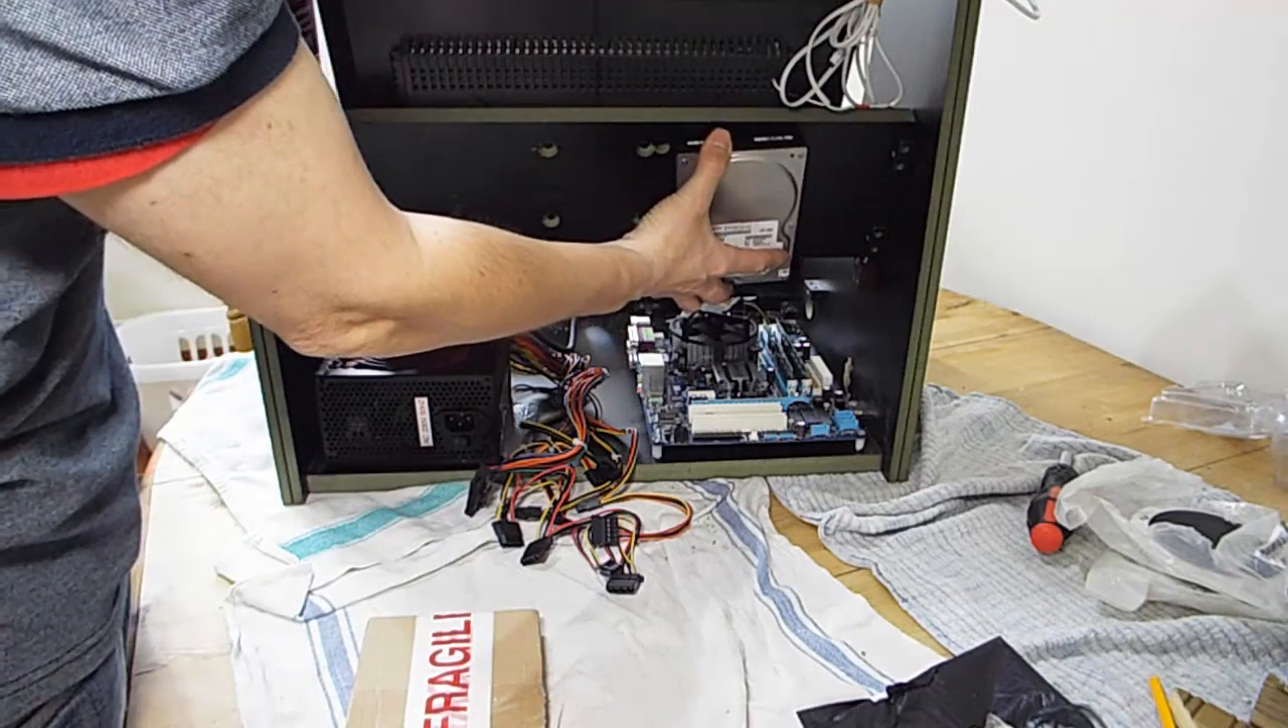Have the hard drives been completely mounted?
No.